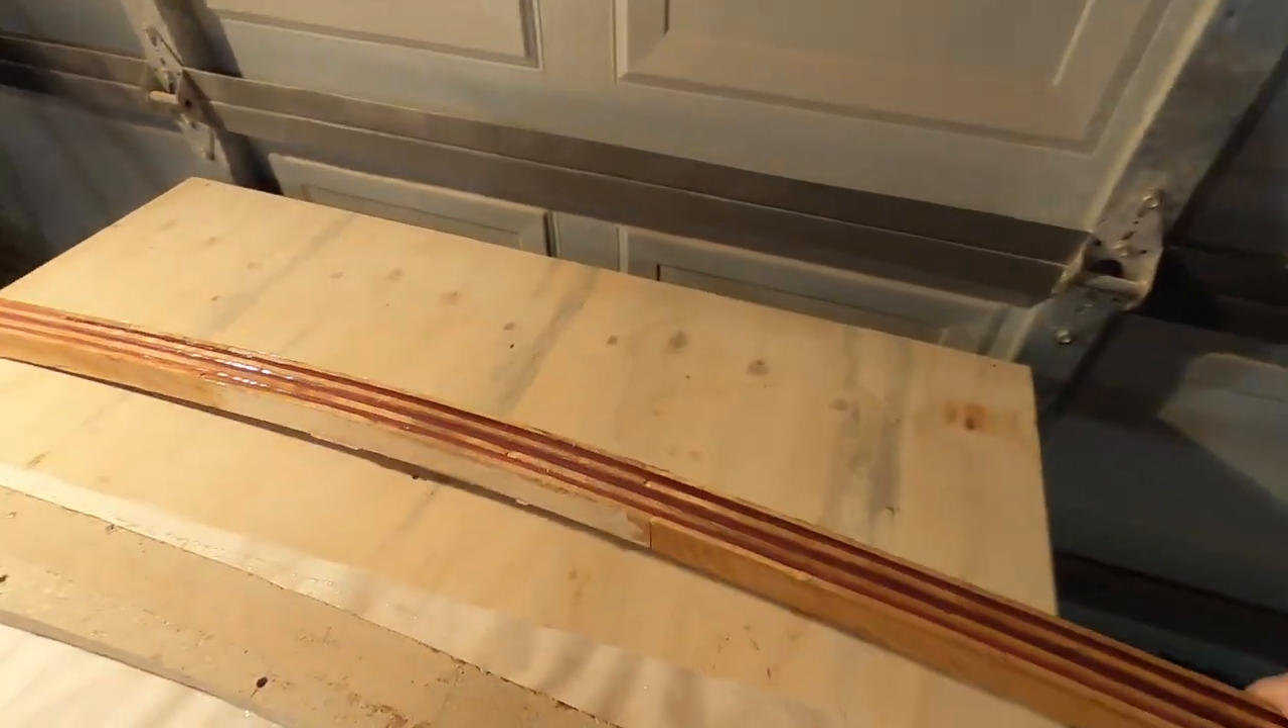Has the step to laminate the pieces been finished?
Yes.